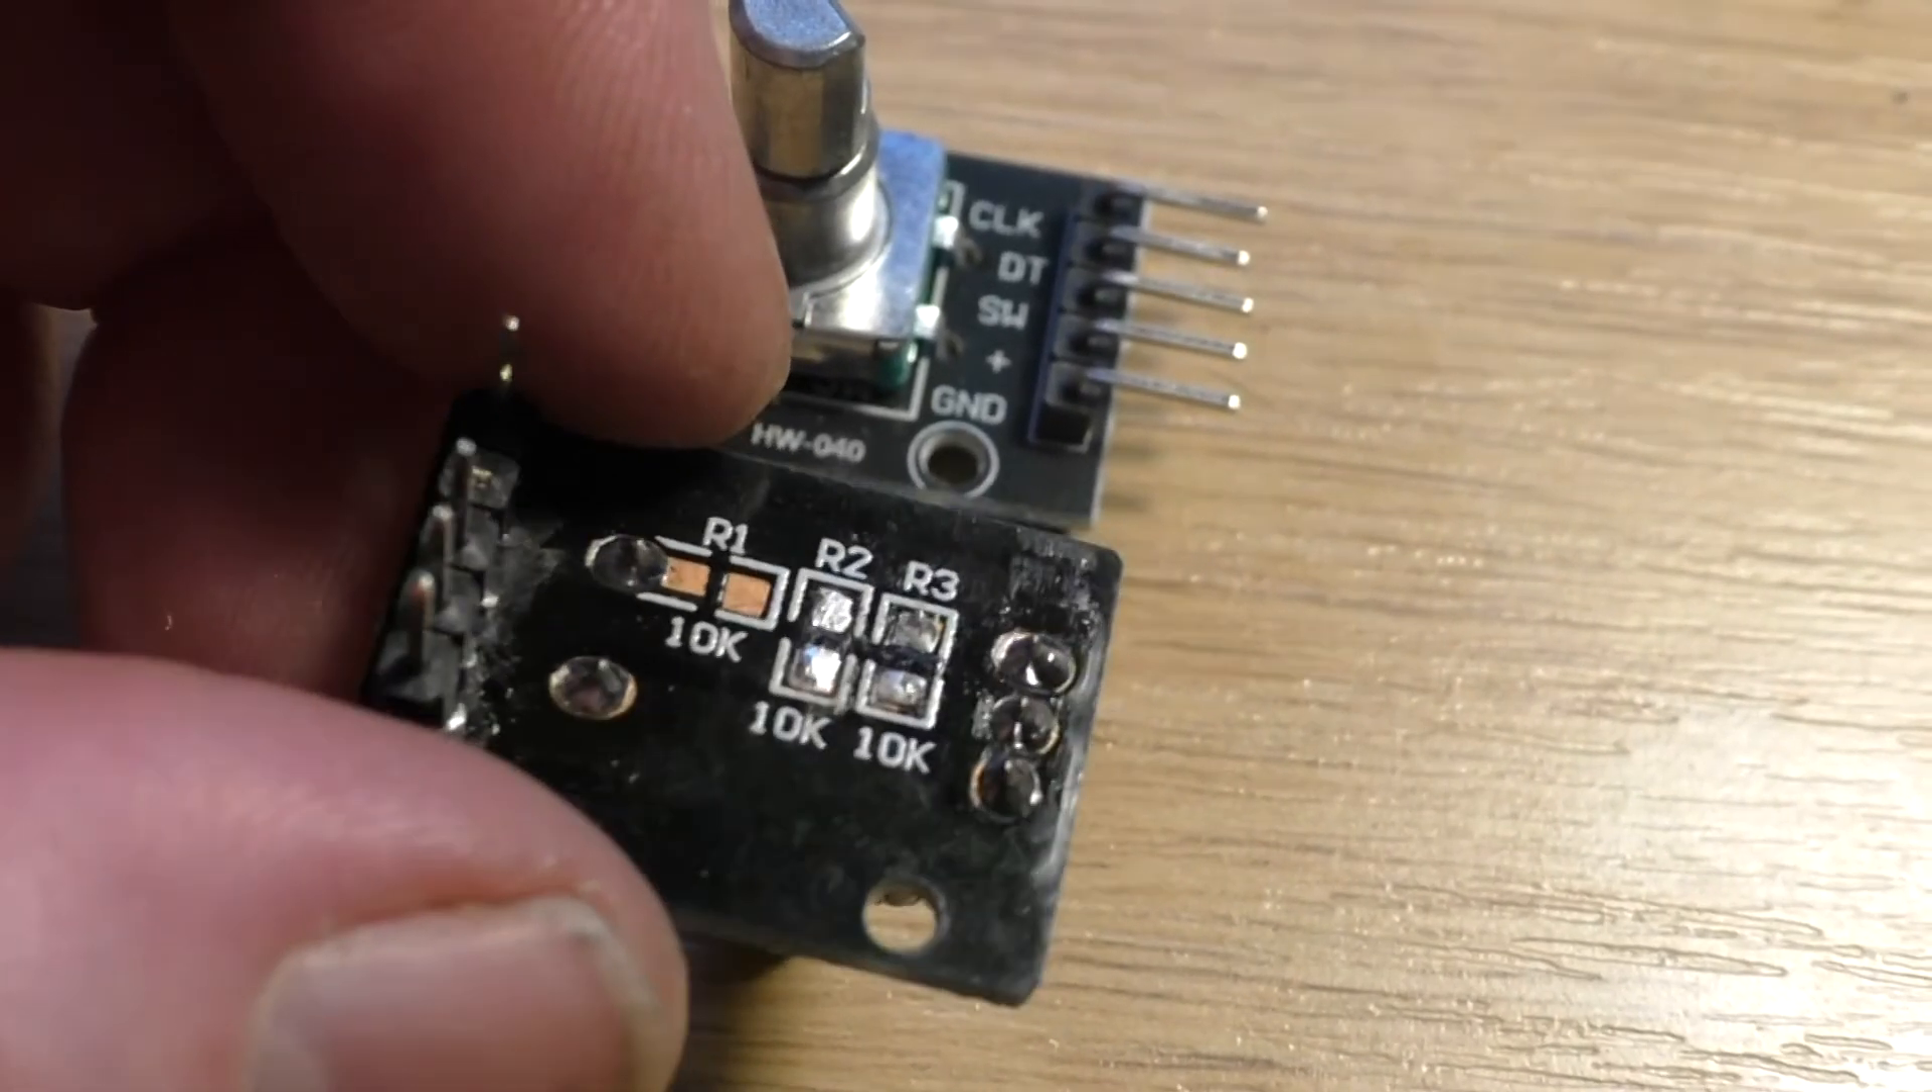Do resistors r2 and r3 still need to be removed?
No.